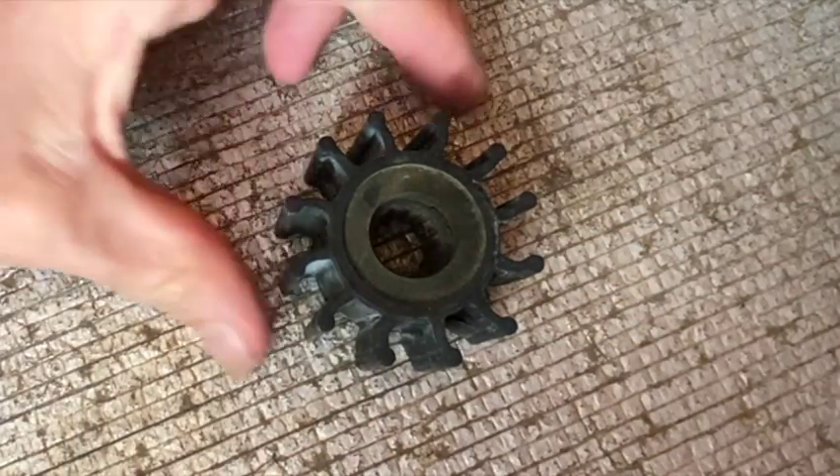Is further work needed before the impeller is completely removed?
No.